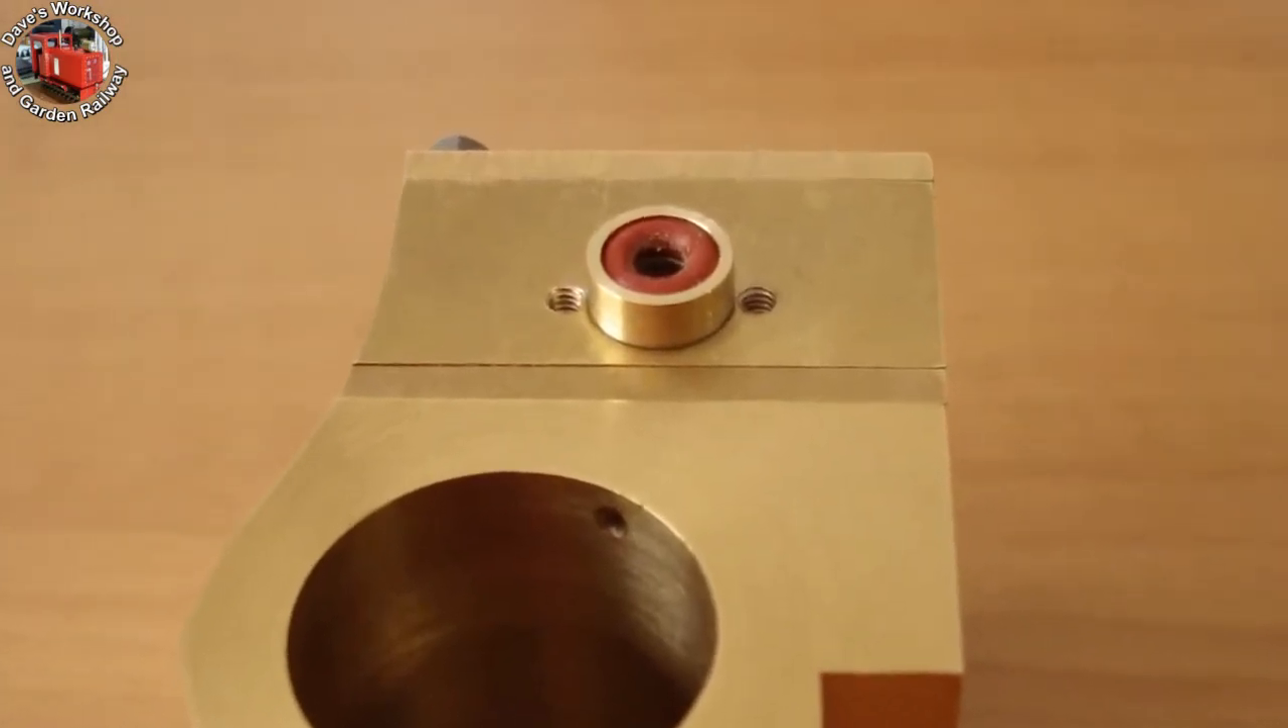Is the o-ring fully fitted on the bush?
Yes.